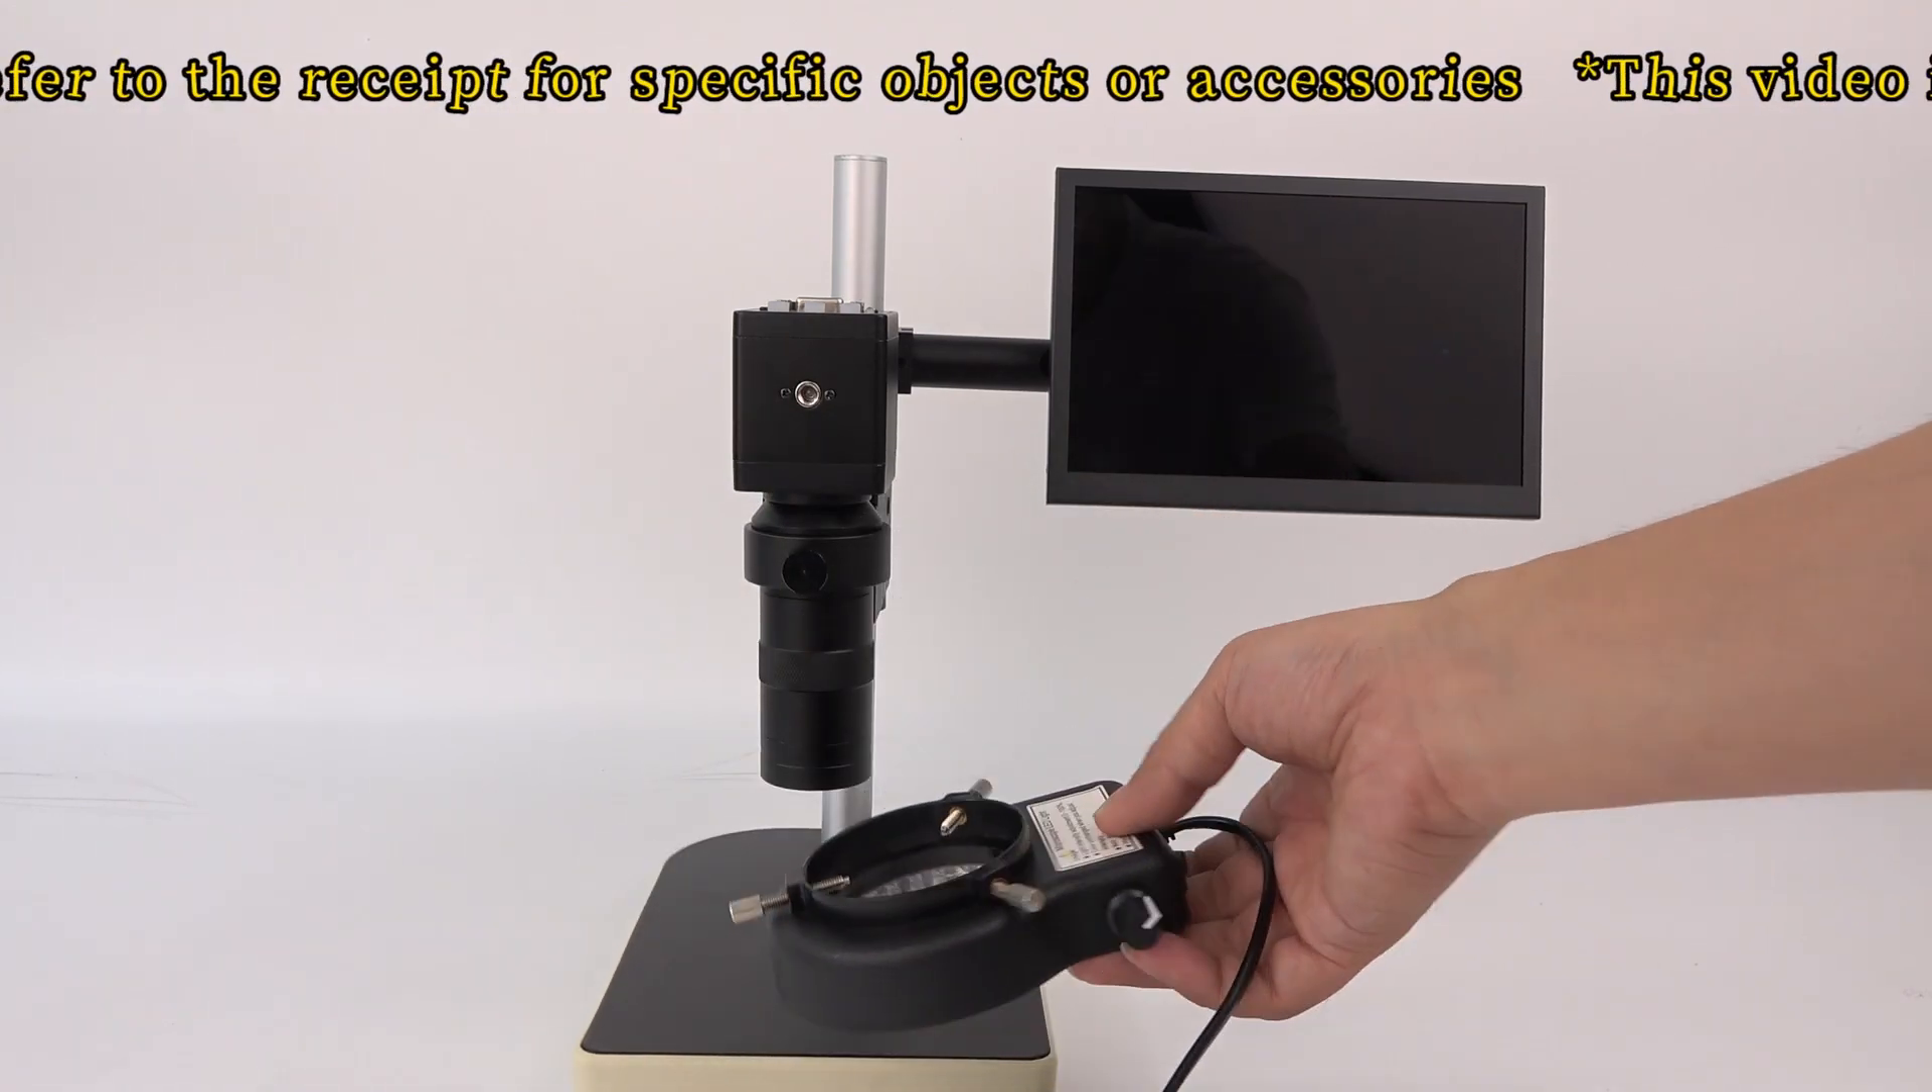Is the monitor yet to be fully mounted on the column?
No.